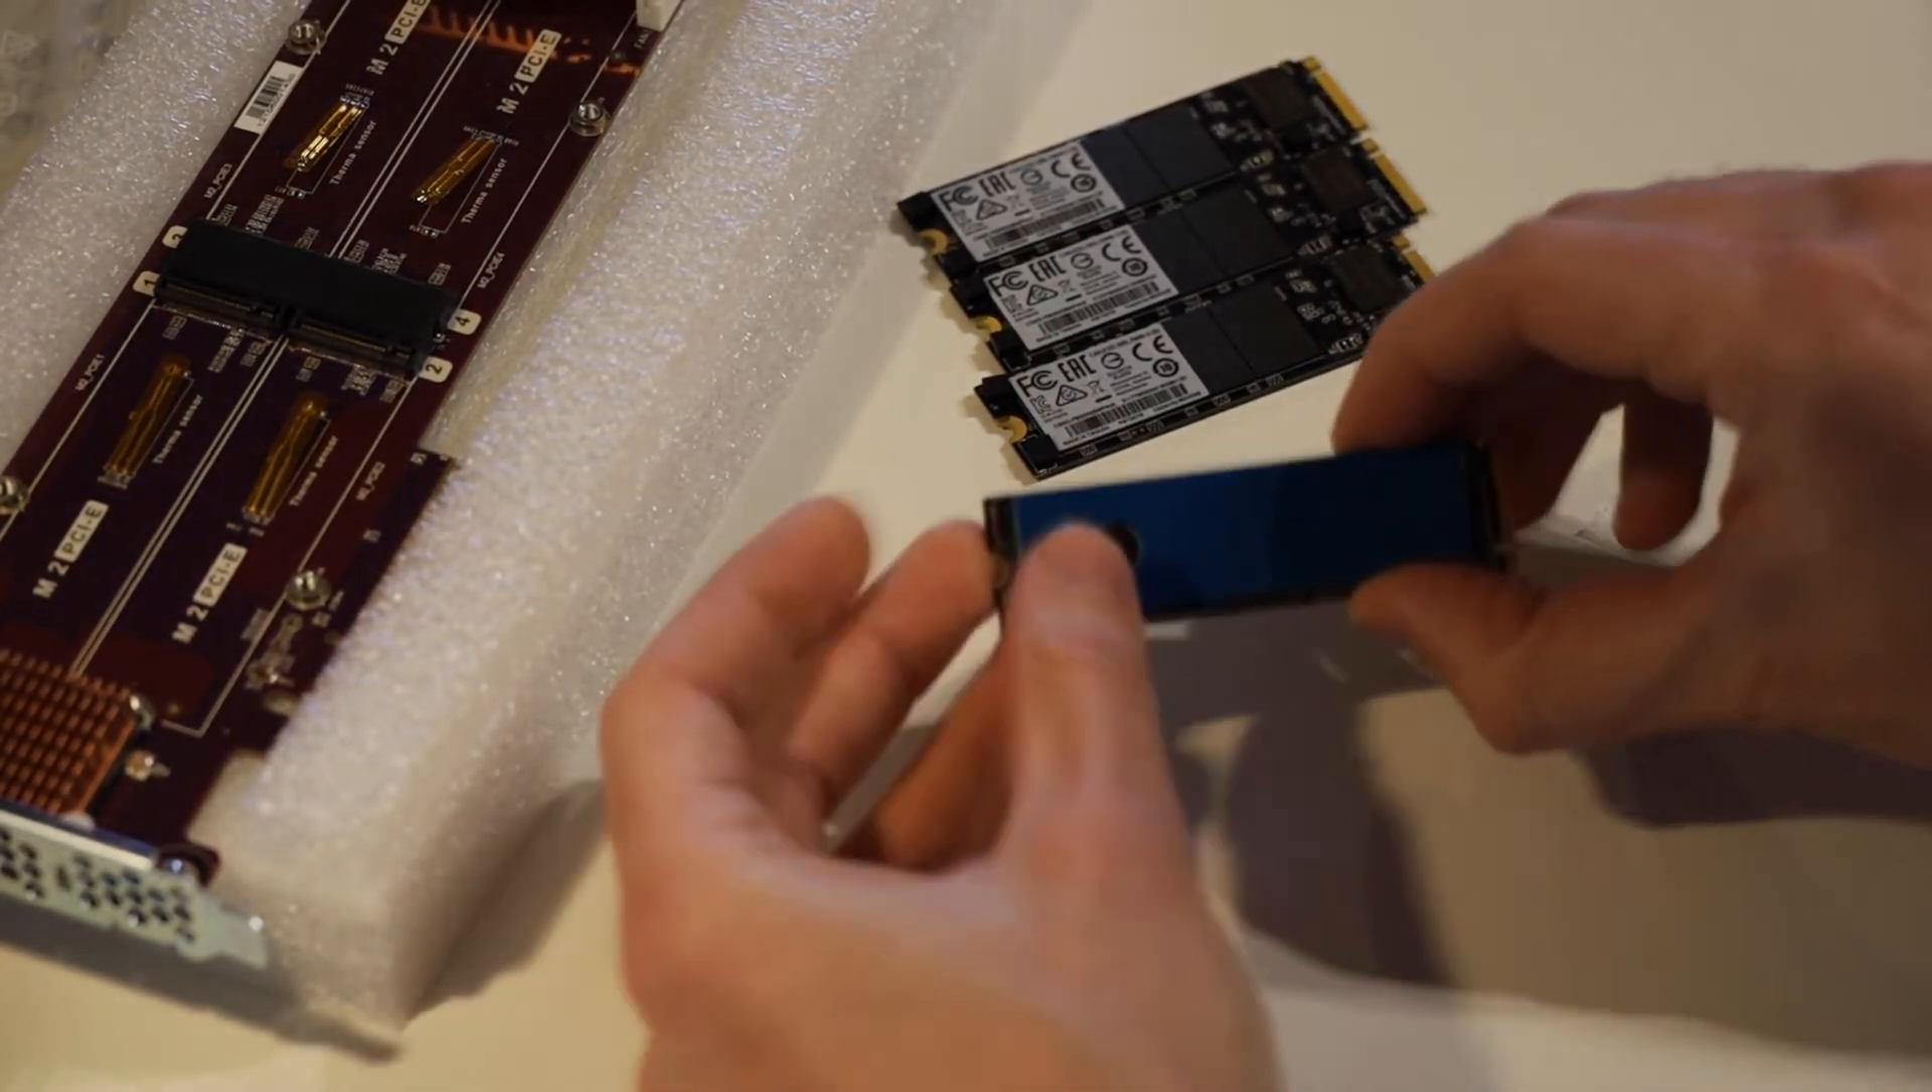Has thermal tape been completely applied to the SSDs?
No.